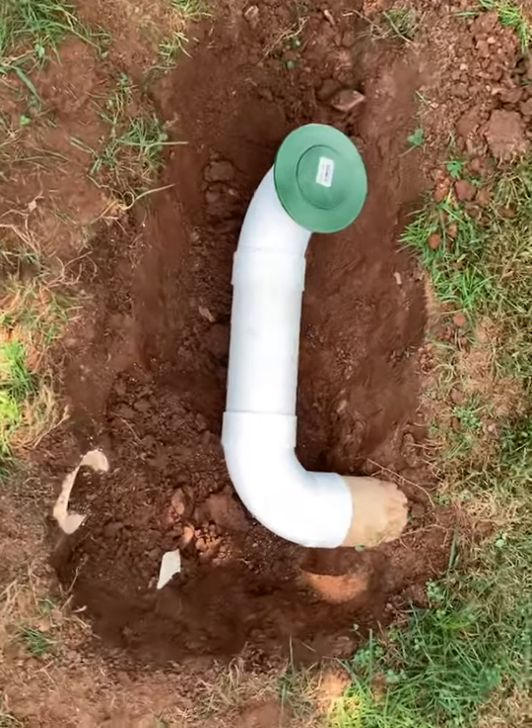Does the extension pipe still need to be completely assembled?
No.